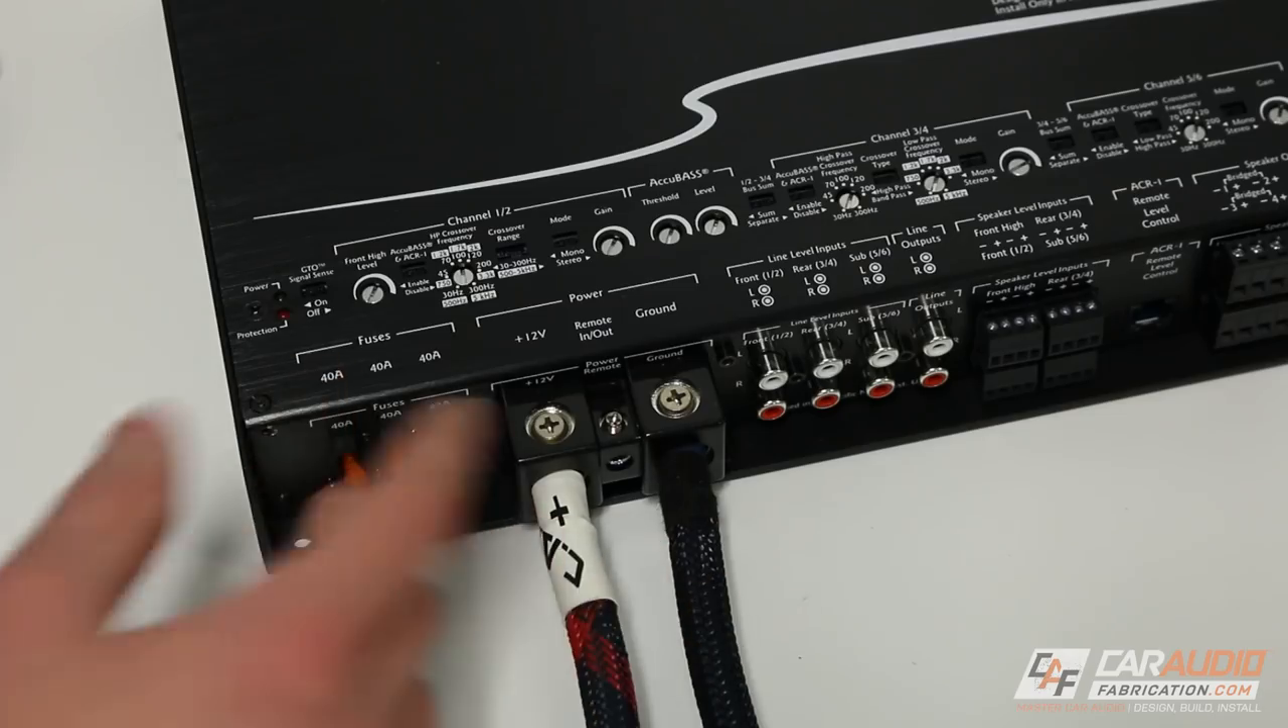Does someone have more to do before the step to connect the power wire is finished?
No.